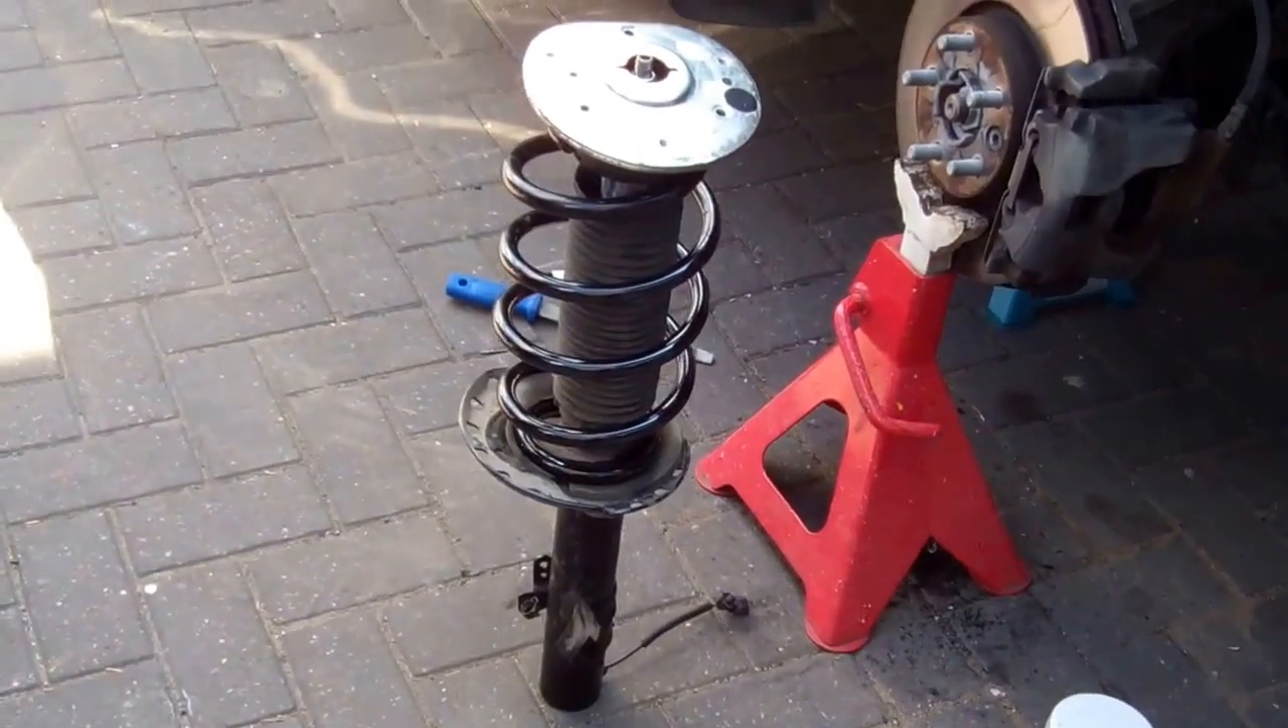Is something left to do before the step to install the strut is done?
Yes.